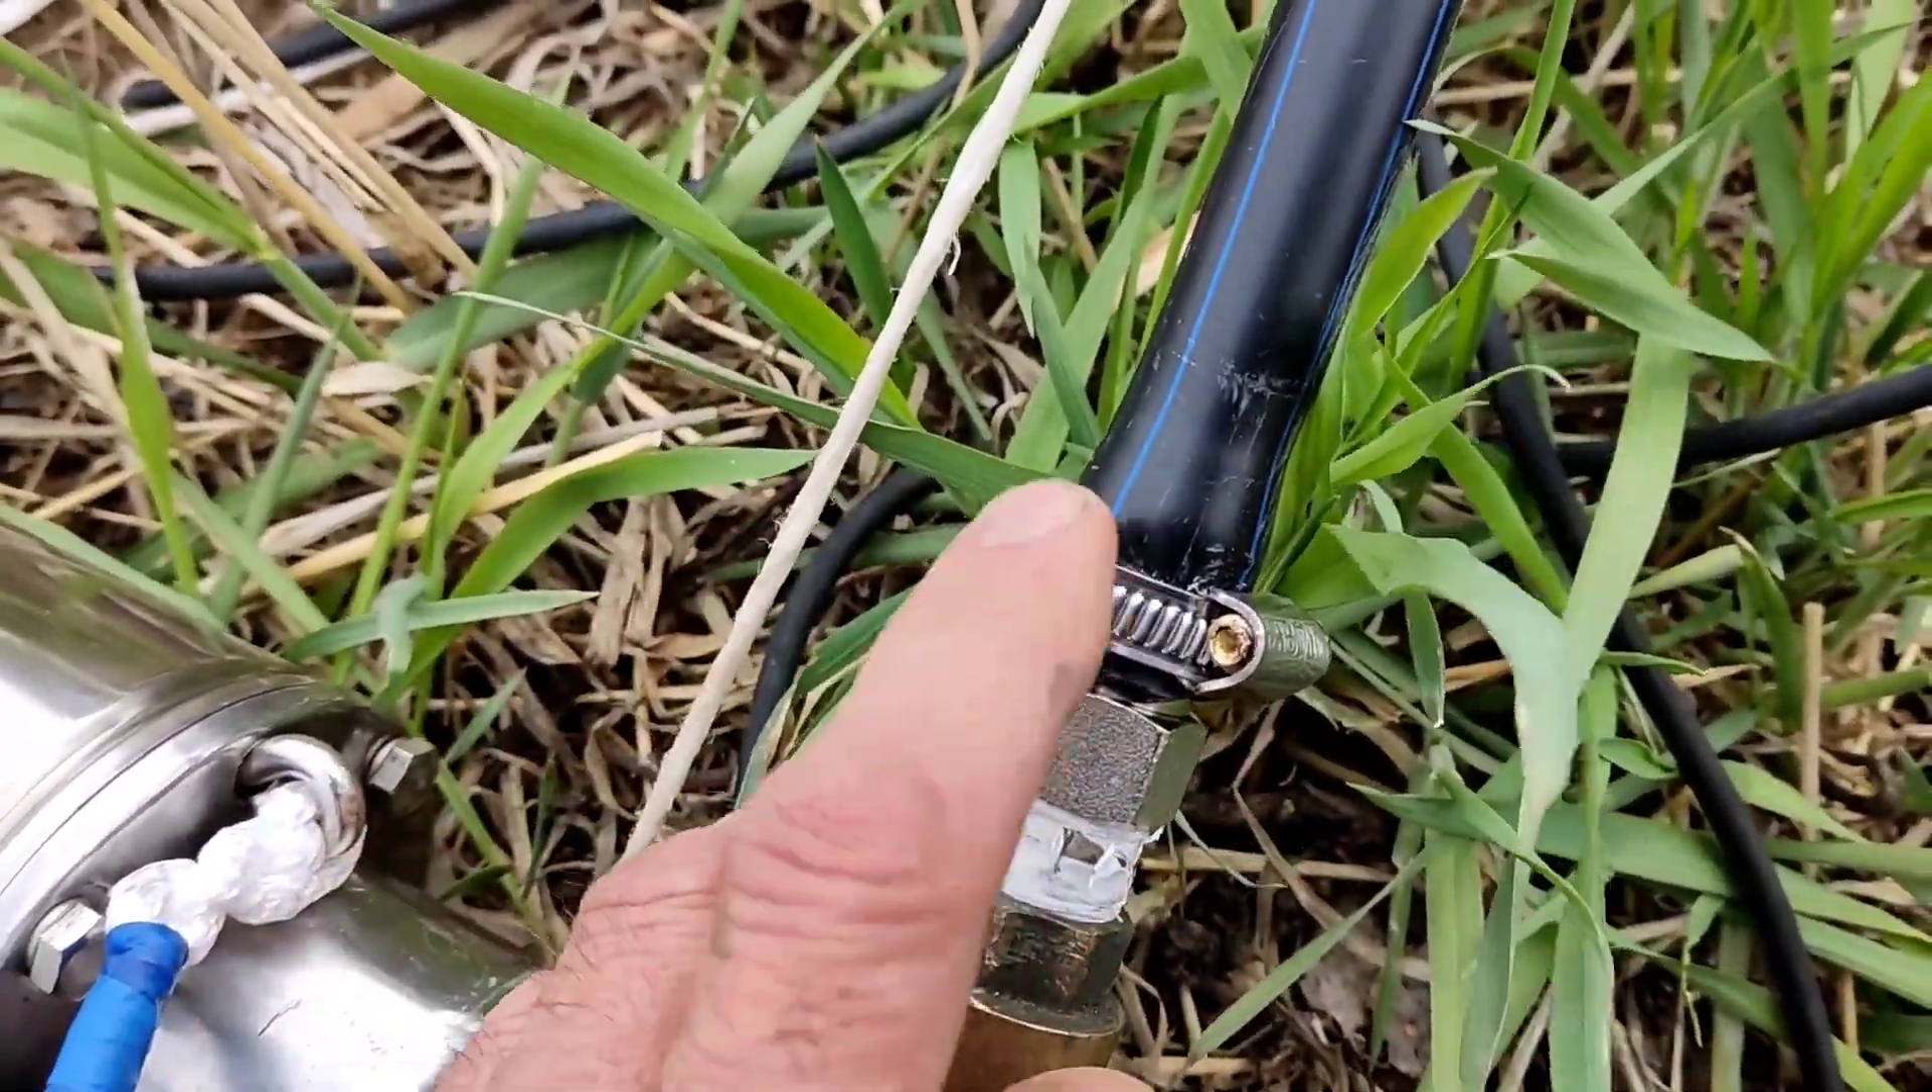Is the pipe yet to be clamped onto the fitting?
No.